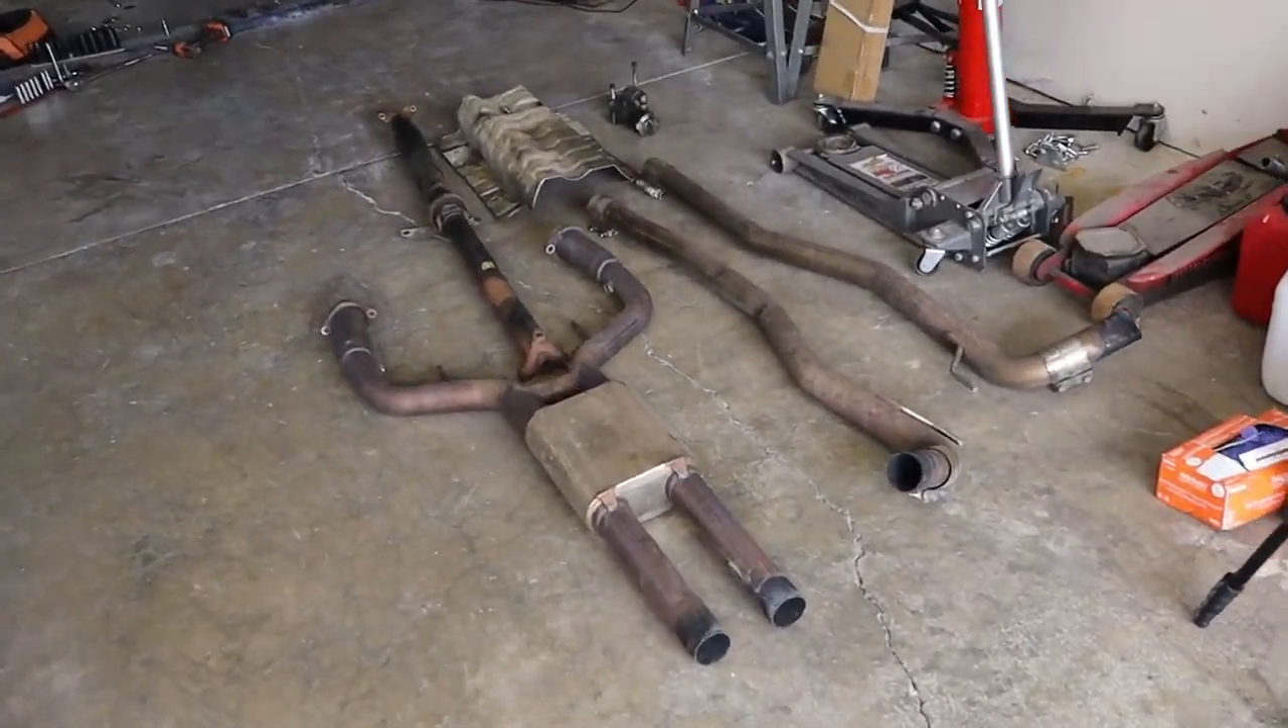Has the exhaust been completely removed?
Yes.